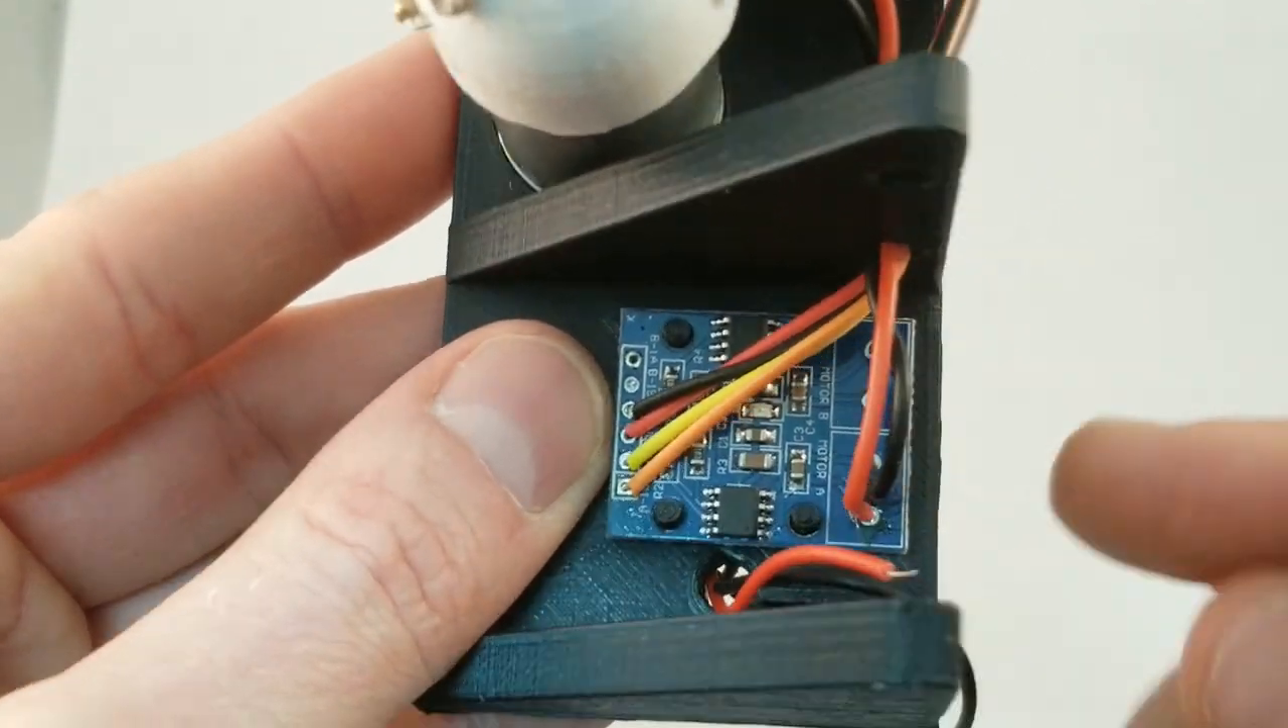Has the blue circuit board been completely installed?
Yes.